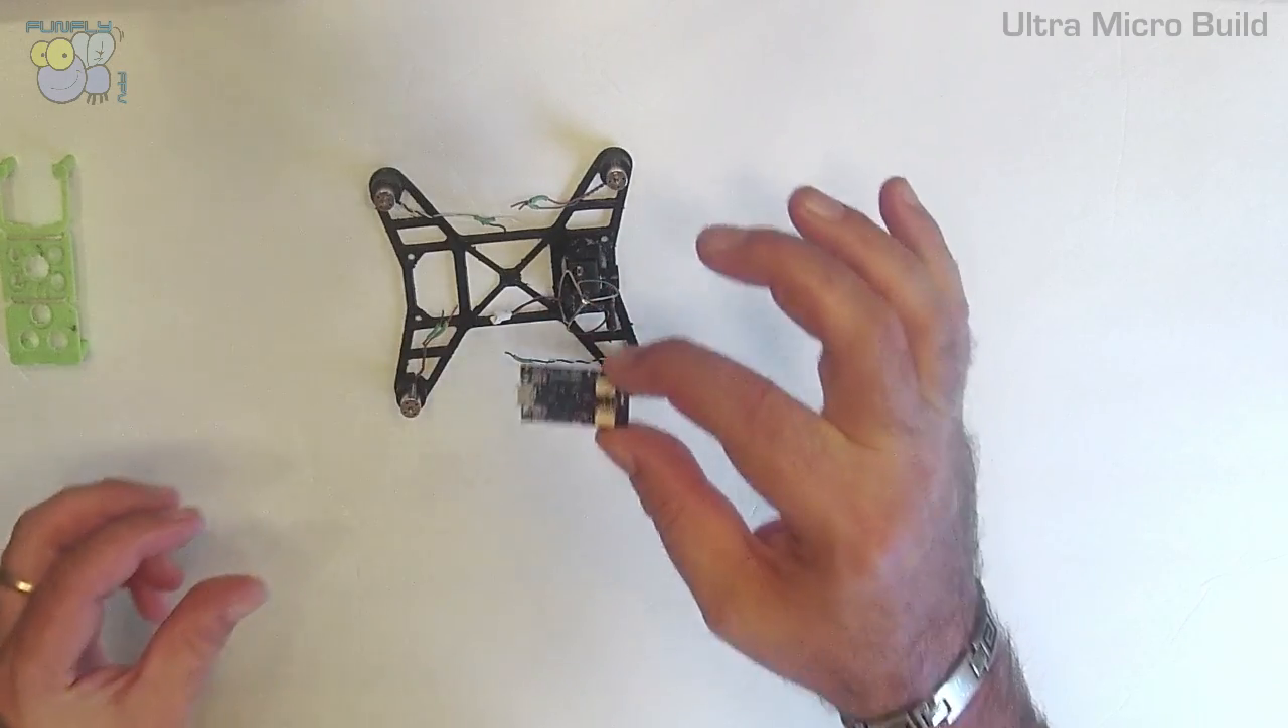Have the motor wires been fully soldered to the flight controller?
No.